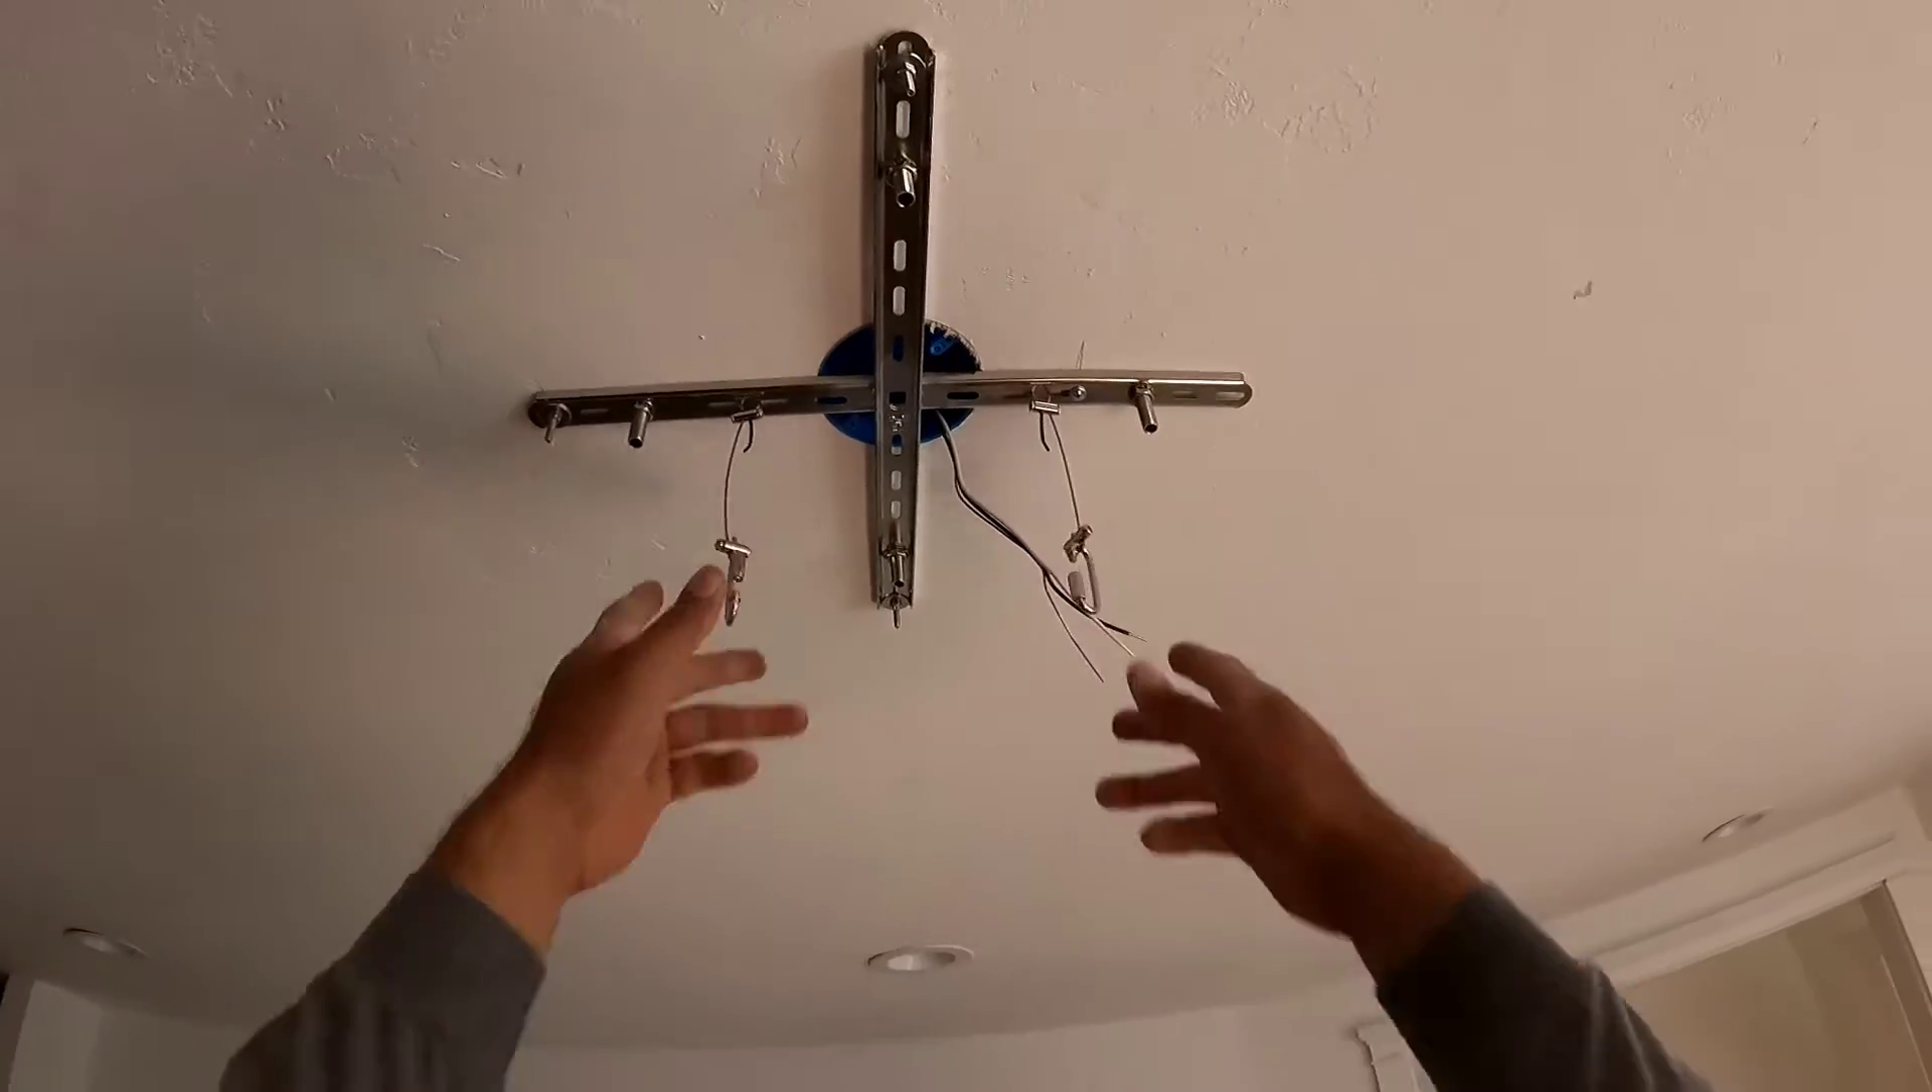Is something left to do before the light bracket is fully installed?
No.